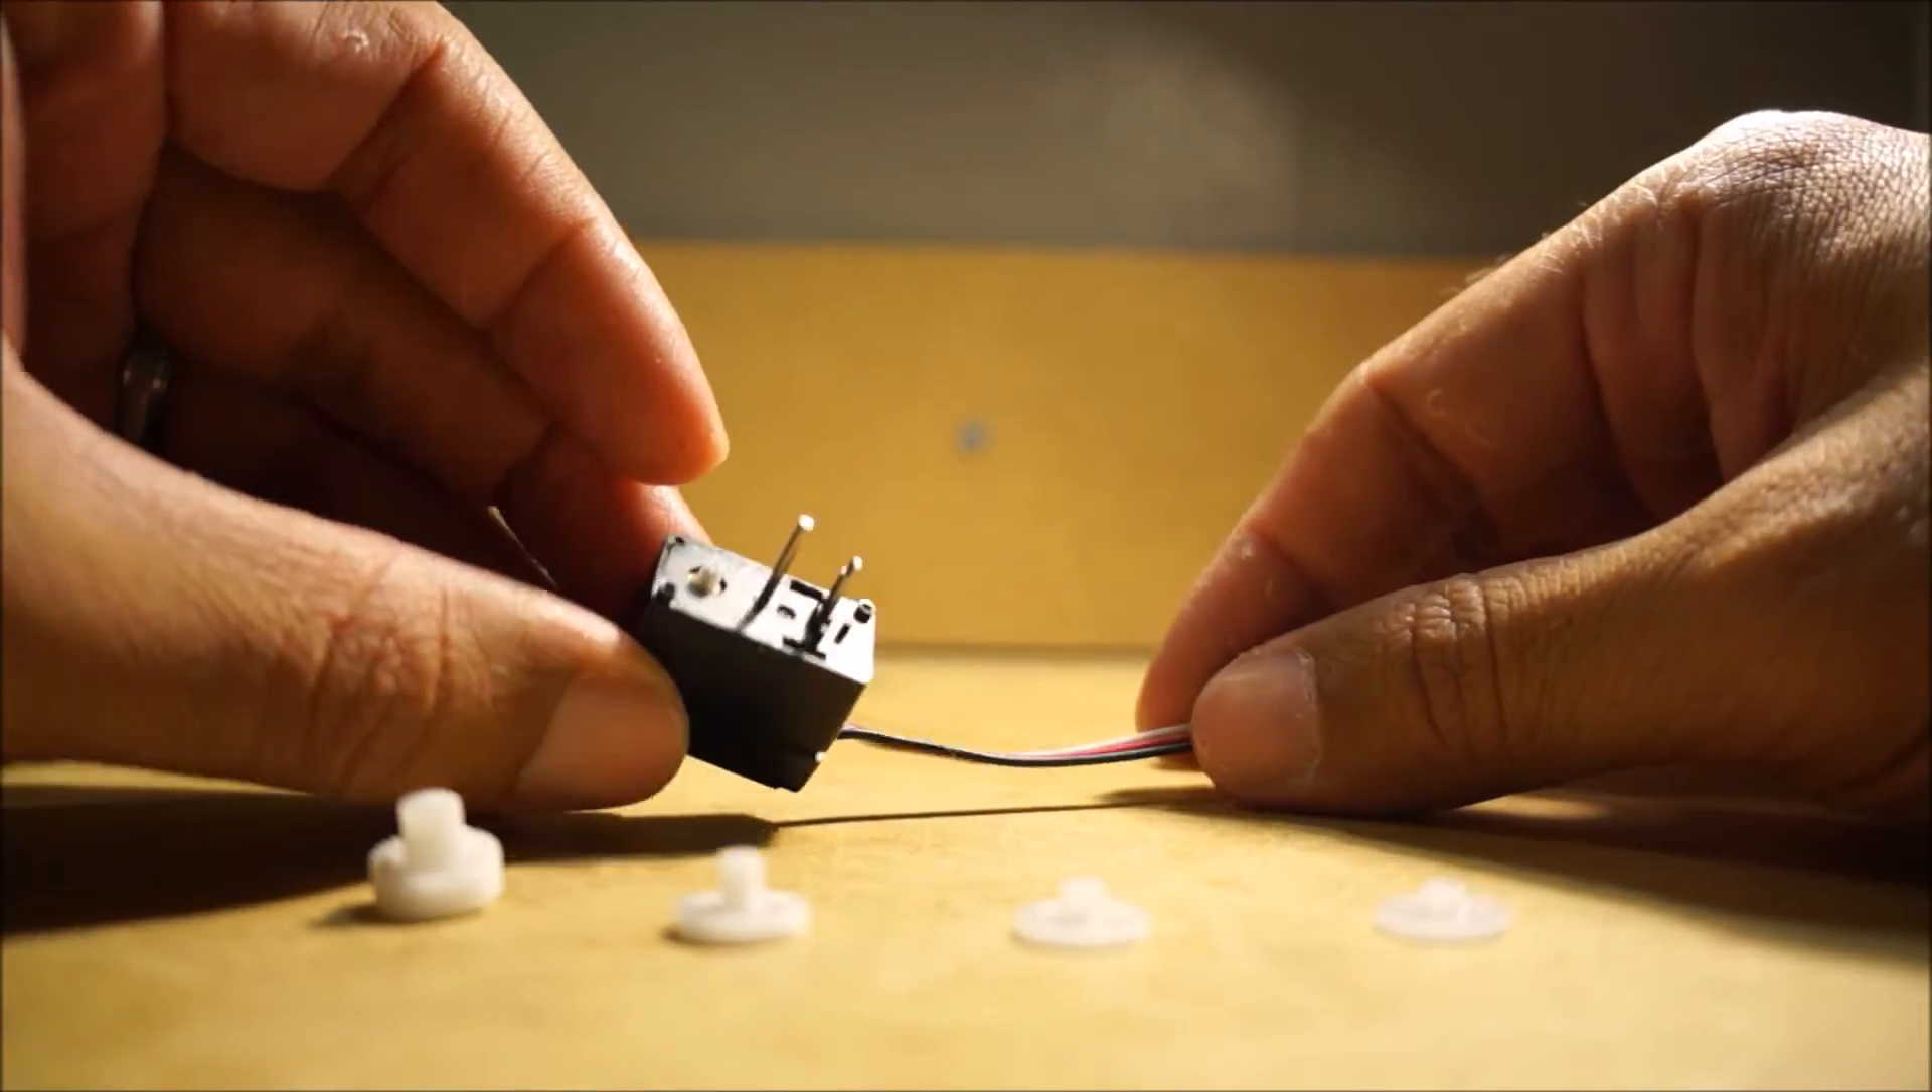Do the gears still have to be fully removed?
No.